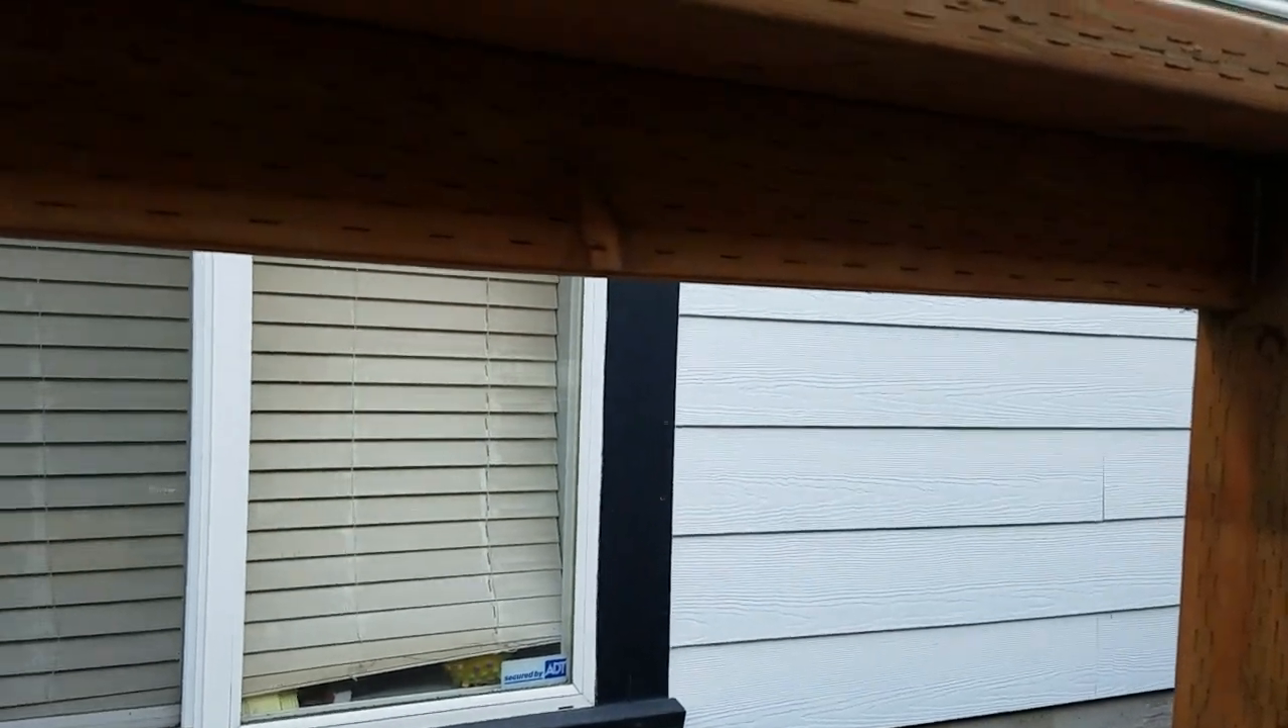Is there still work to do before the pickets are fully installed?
Yes.